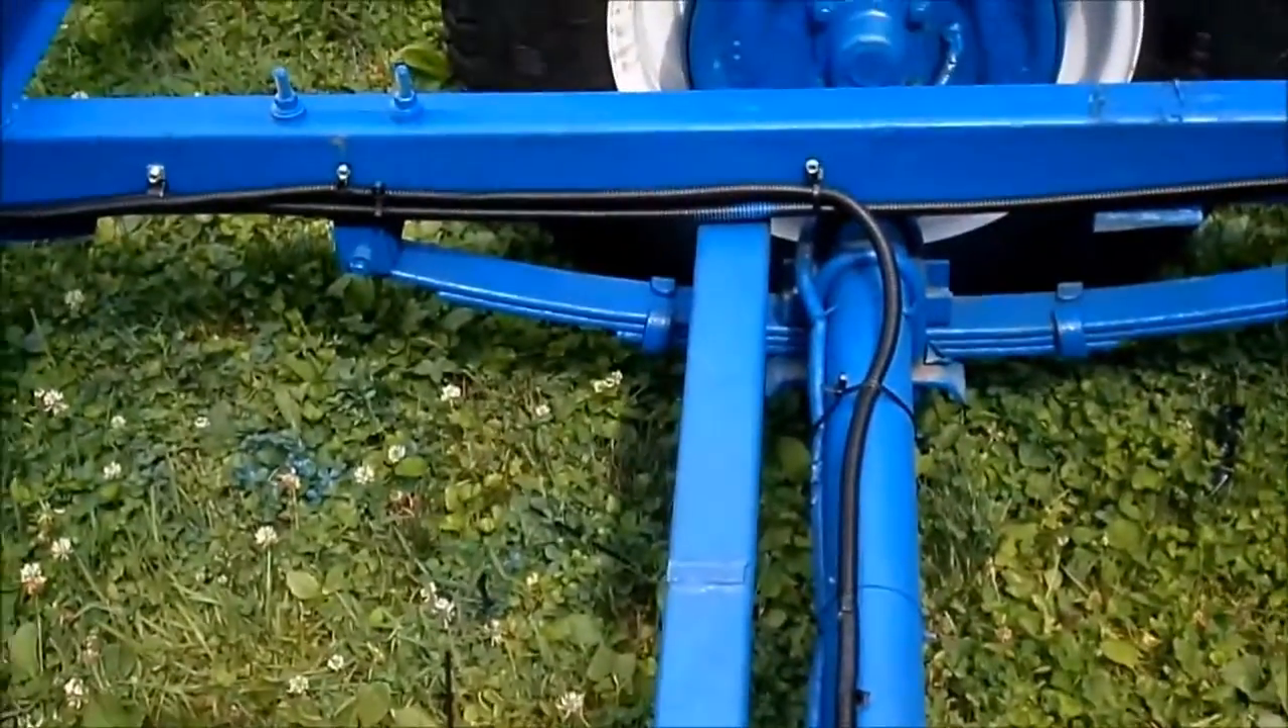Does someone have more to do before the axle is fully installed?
No.